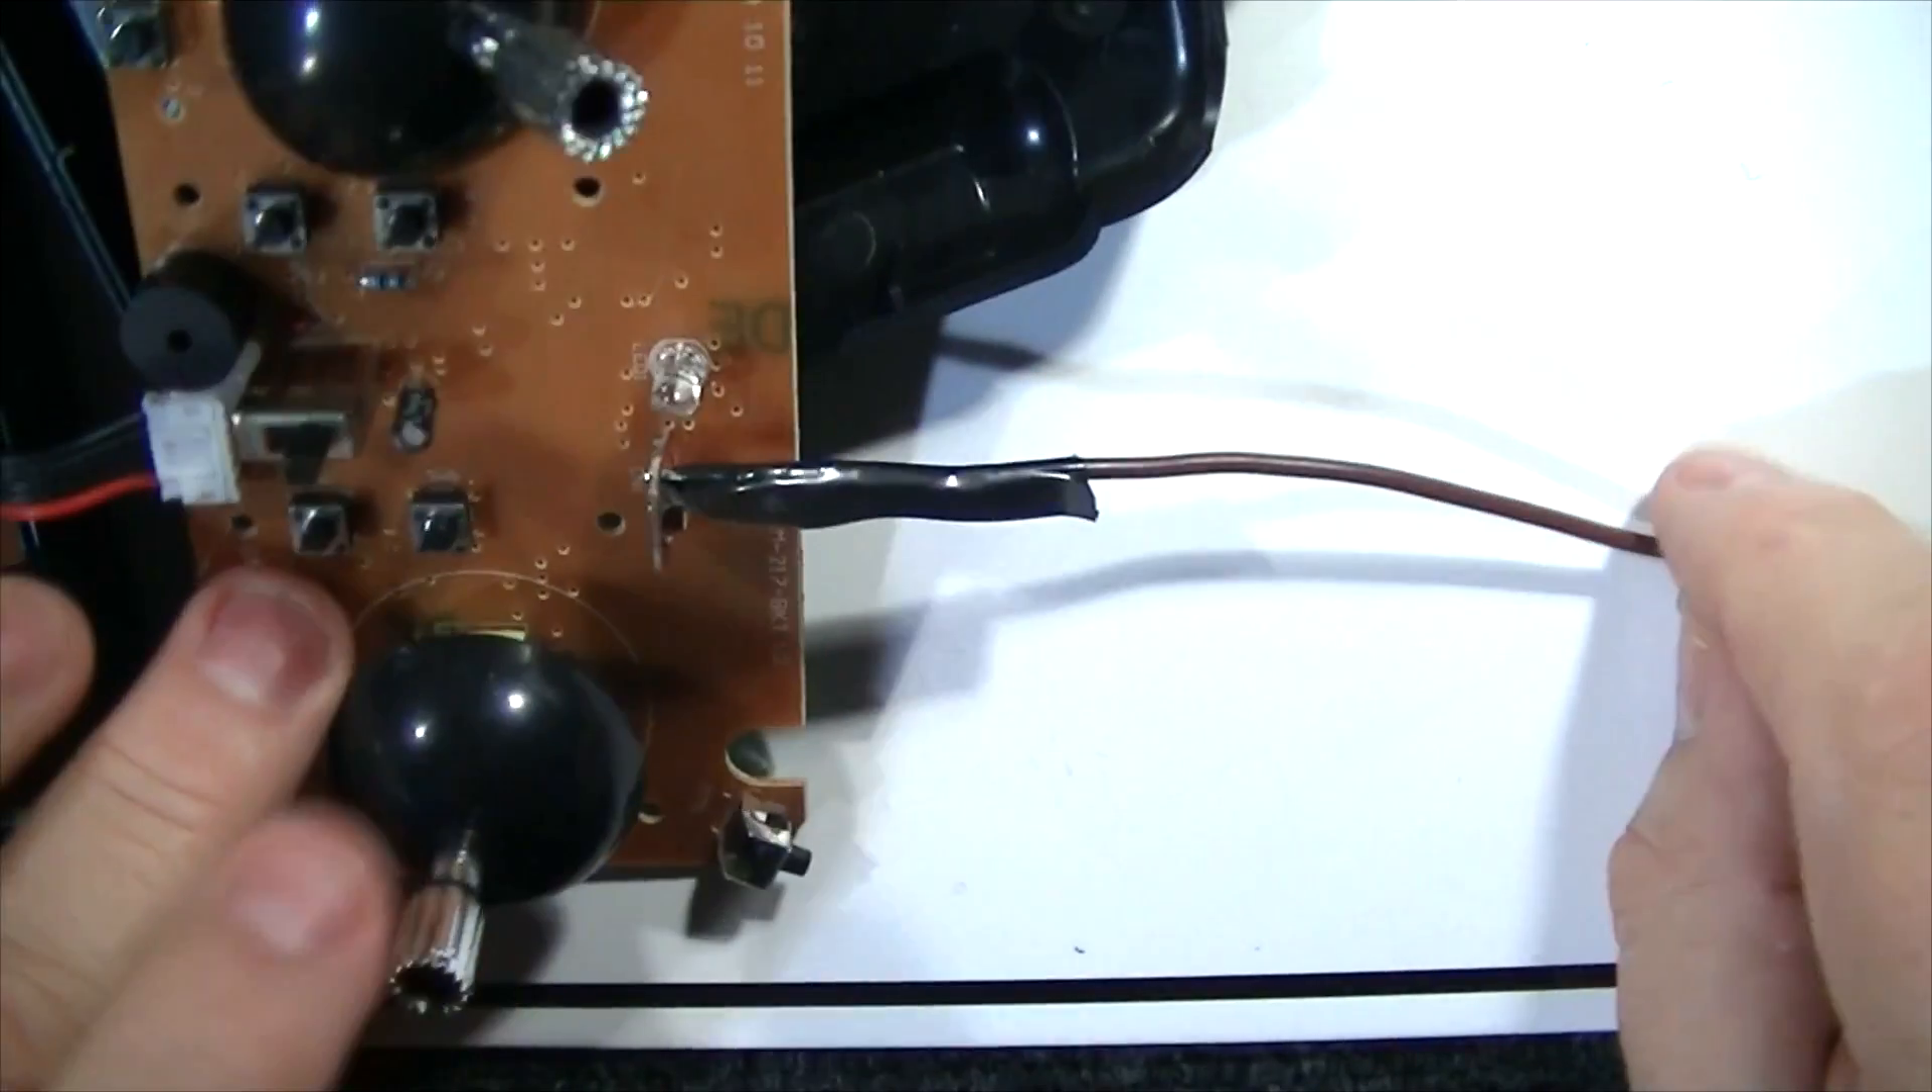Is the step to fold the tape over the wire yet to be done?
No.